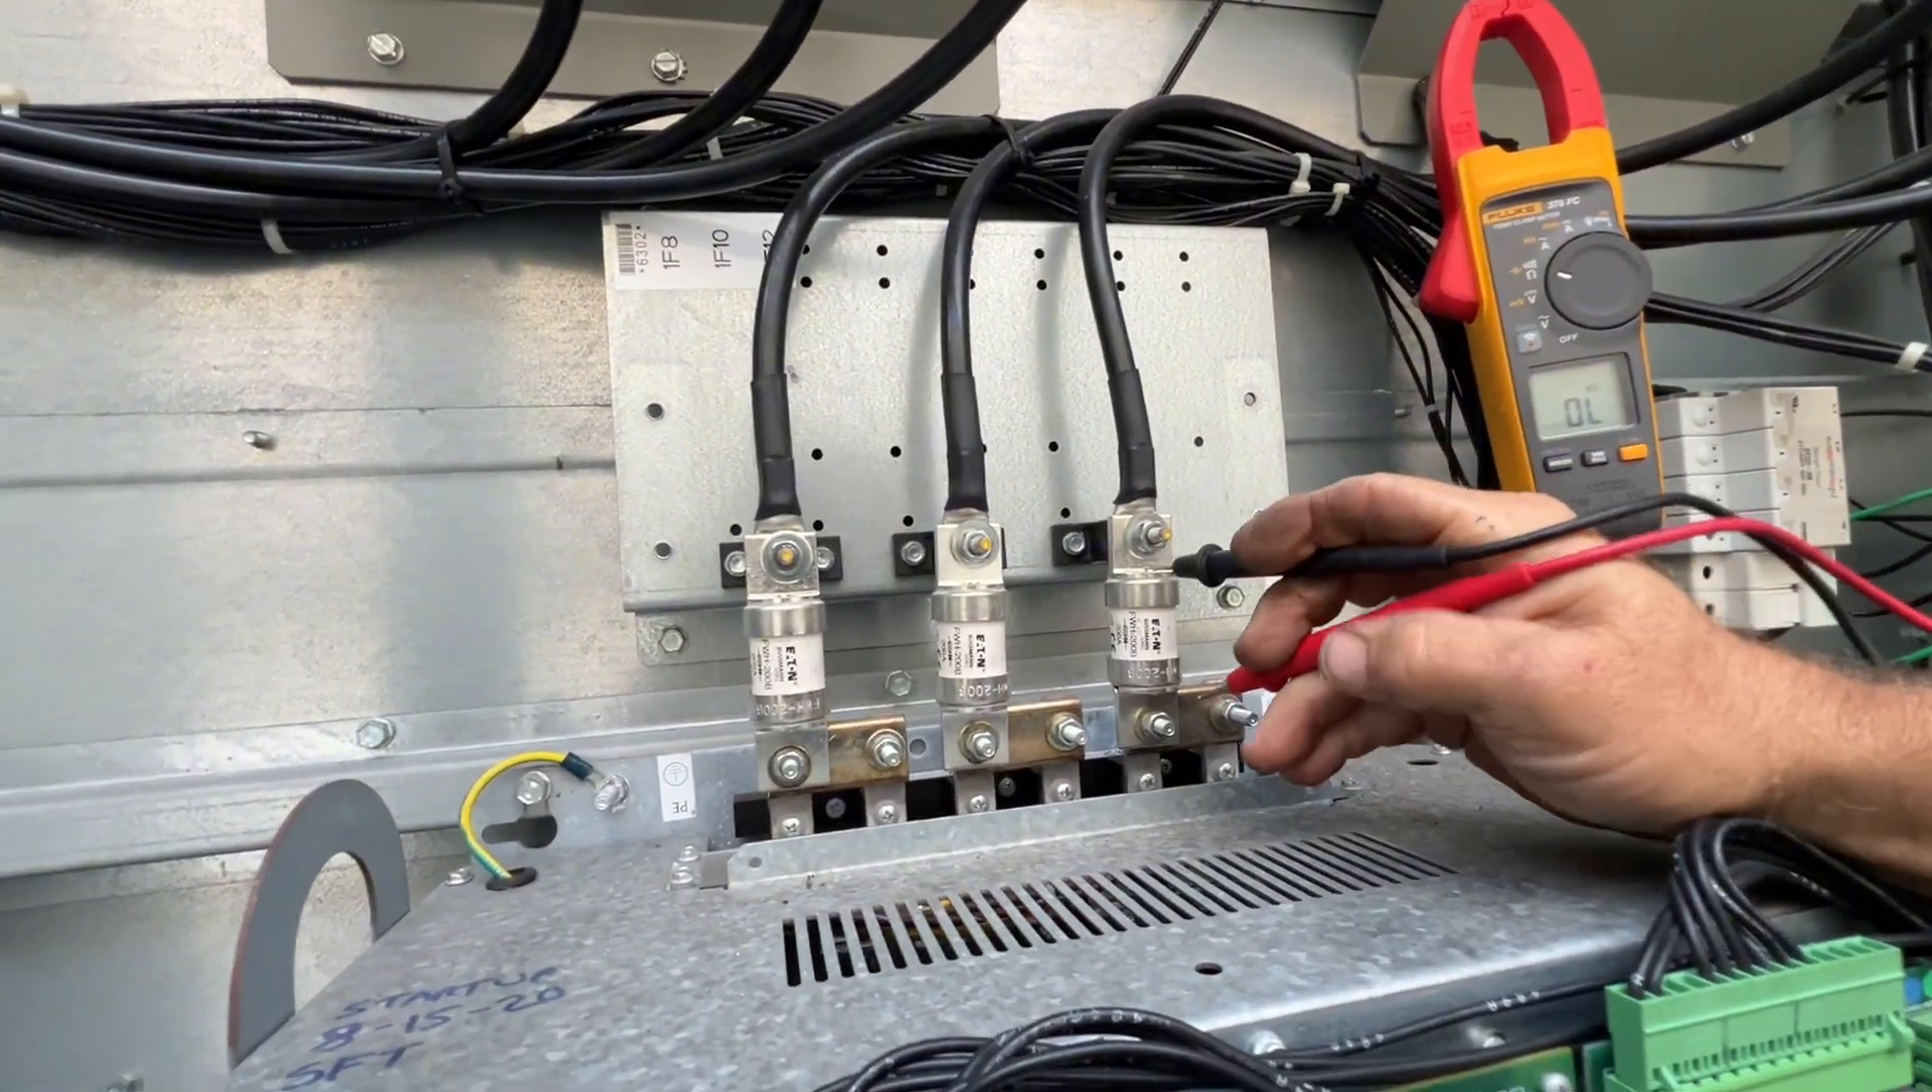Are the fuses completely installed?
Yes.